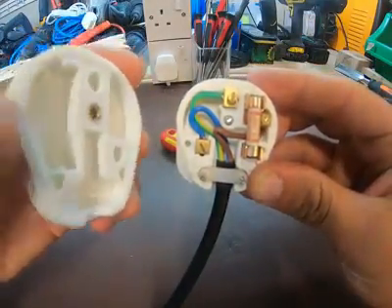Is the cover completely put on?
No.